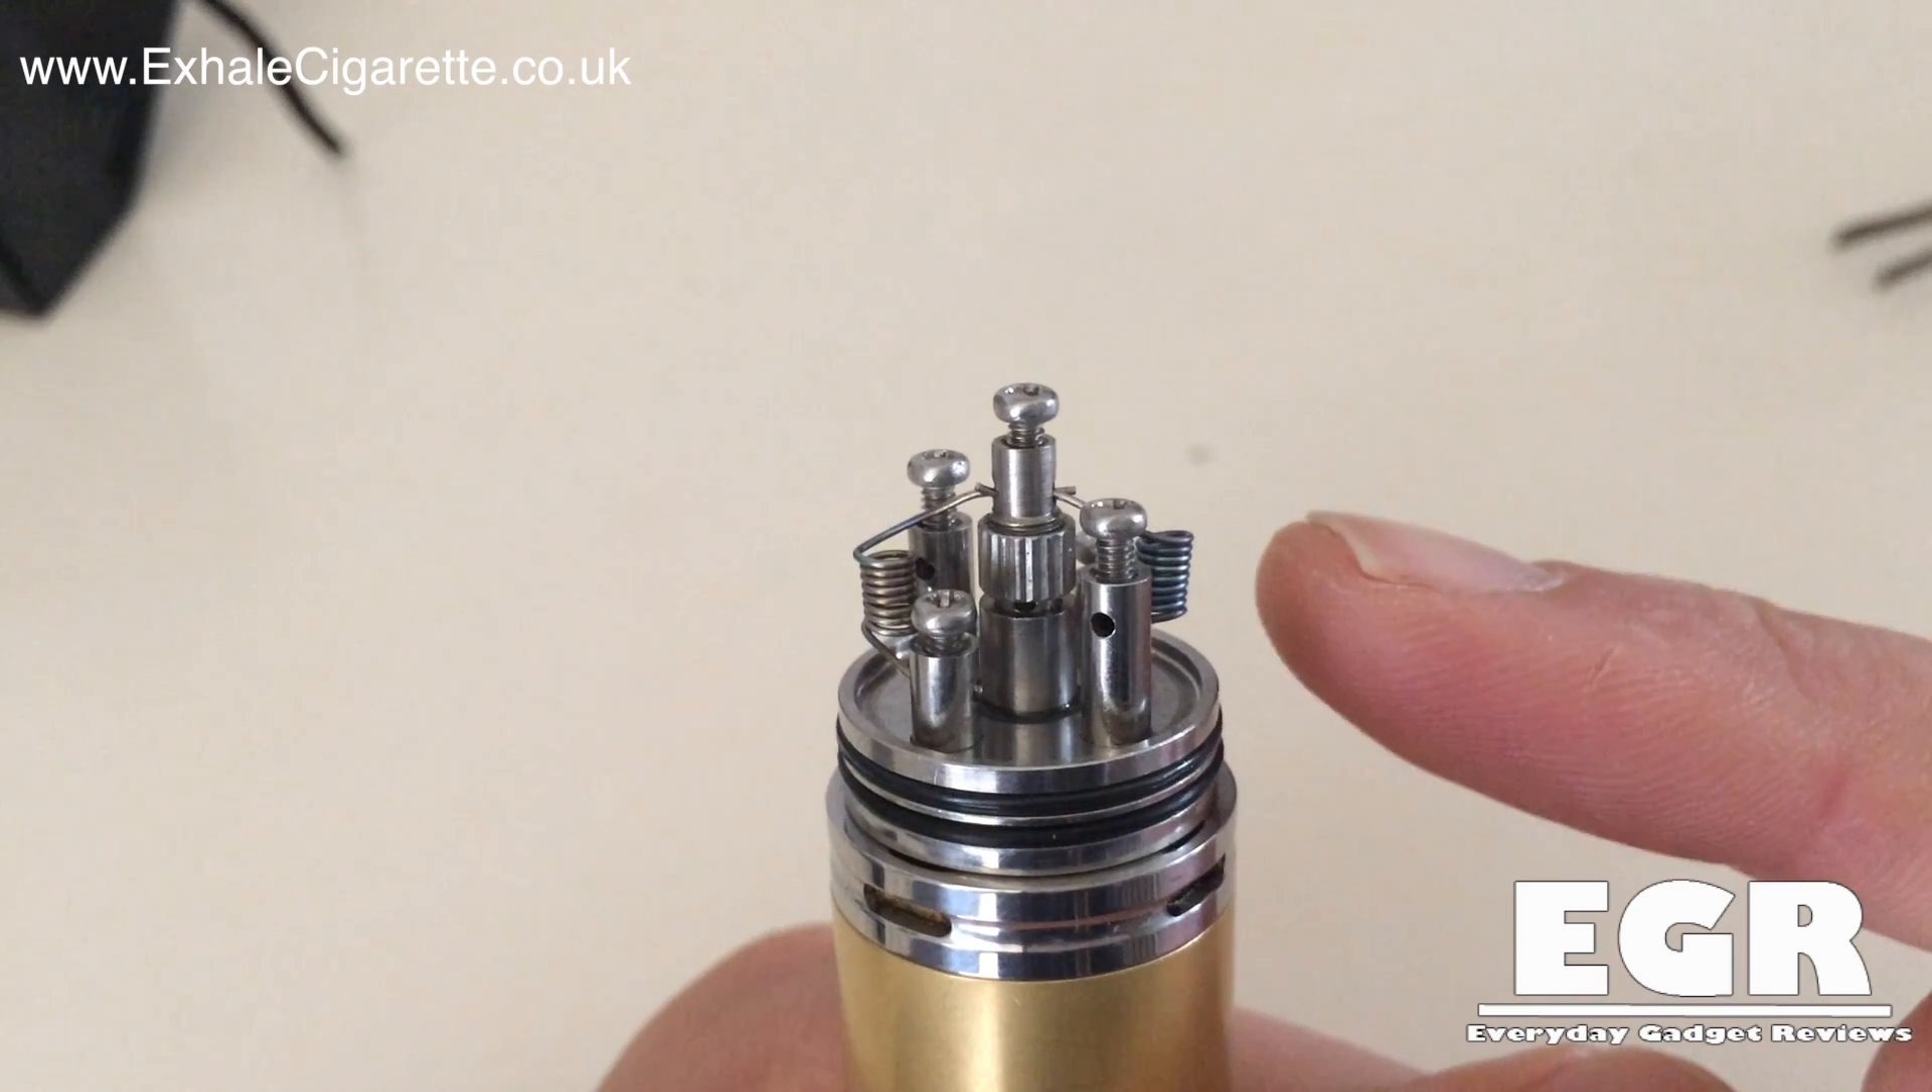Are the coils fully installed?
Yes.